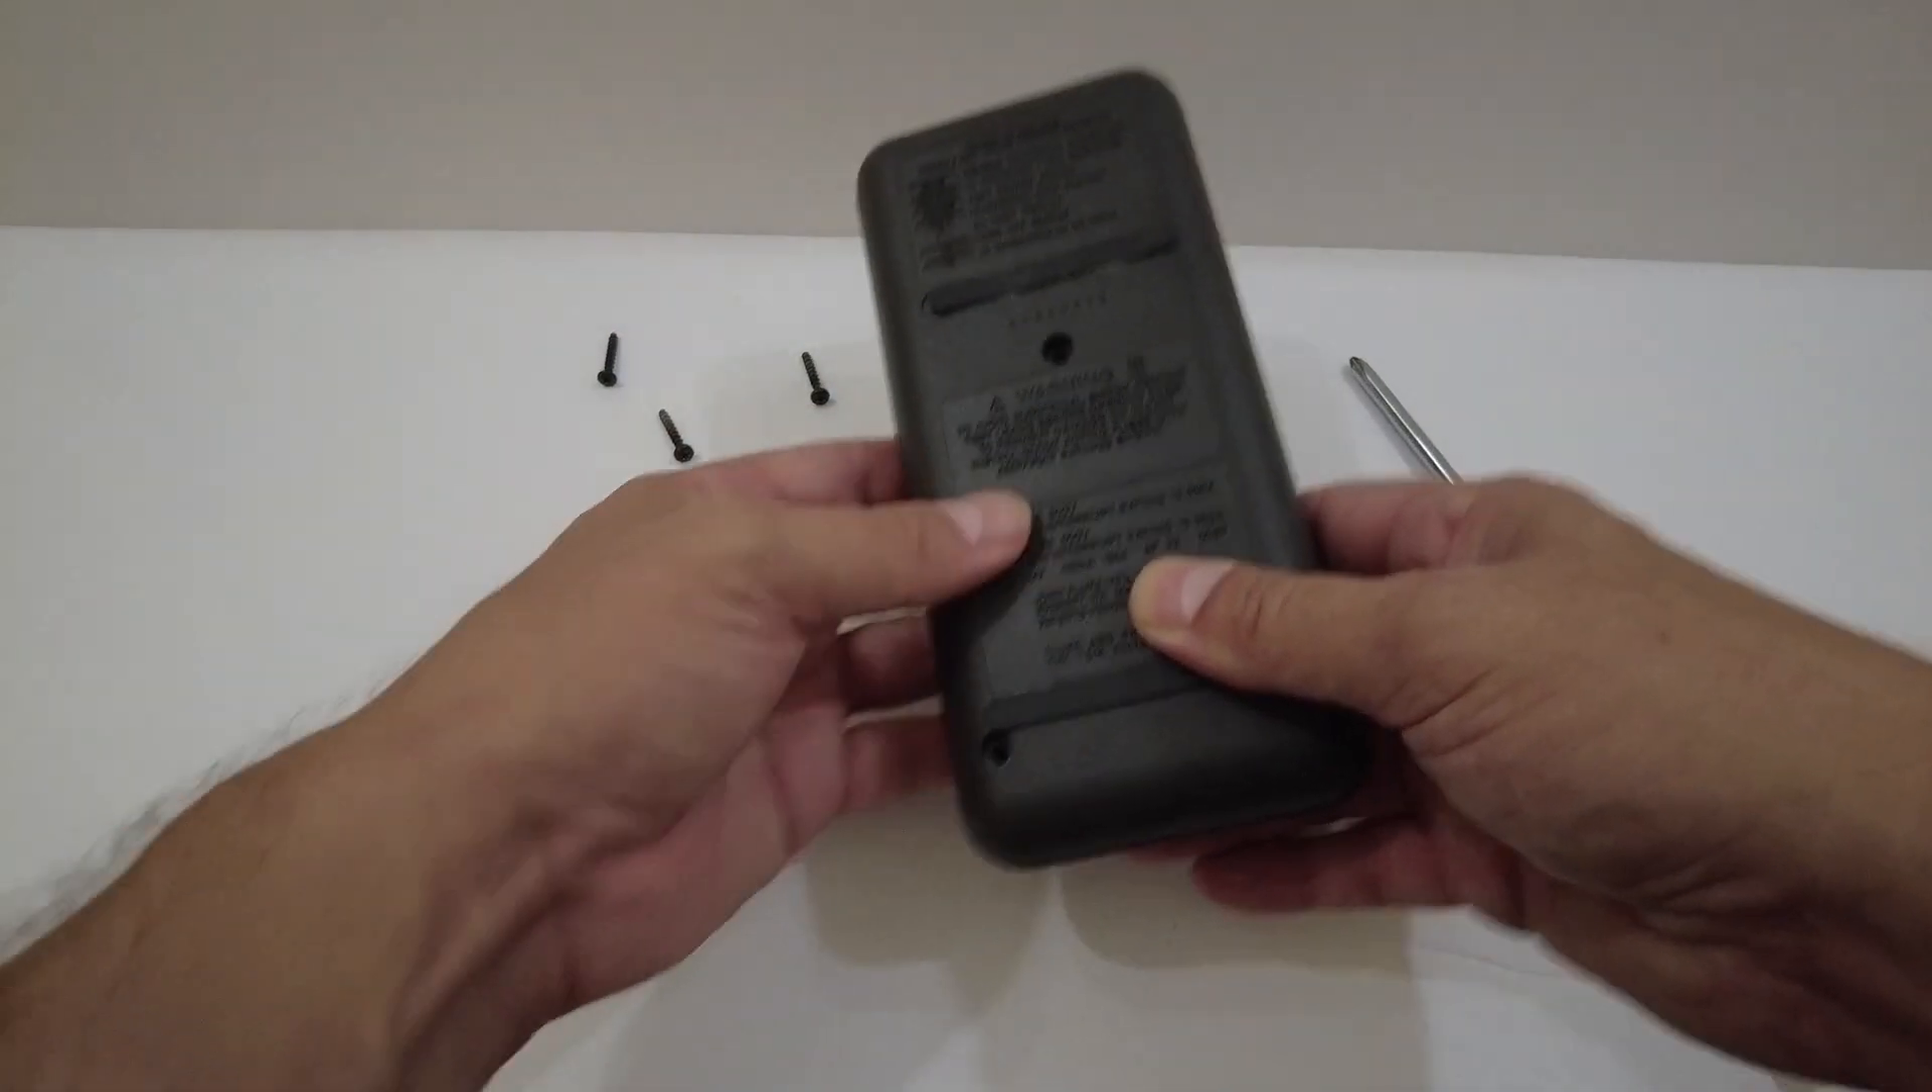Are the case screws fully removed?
Yes.